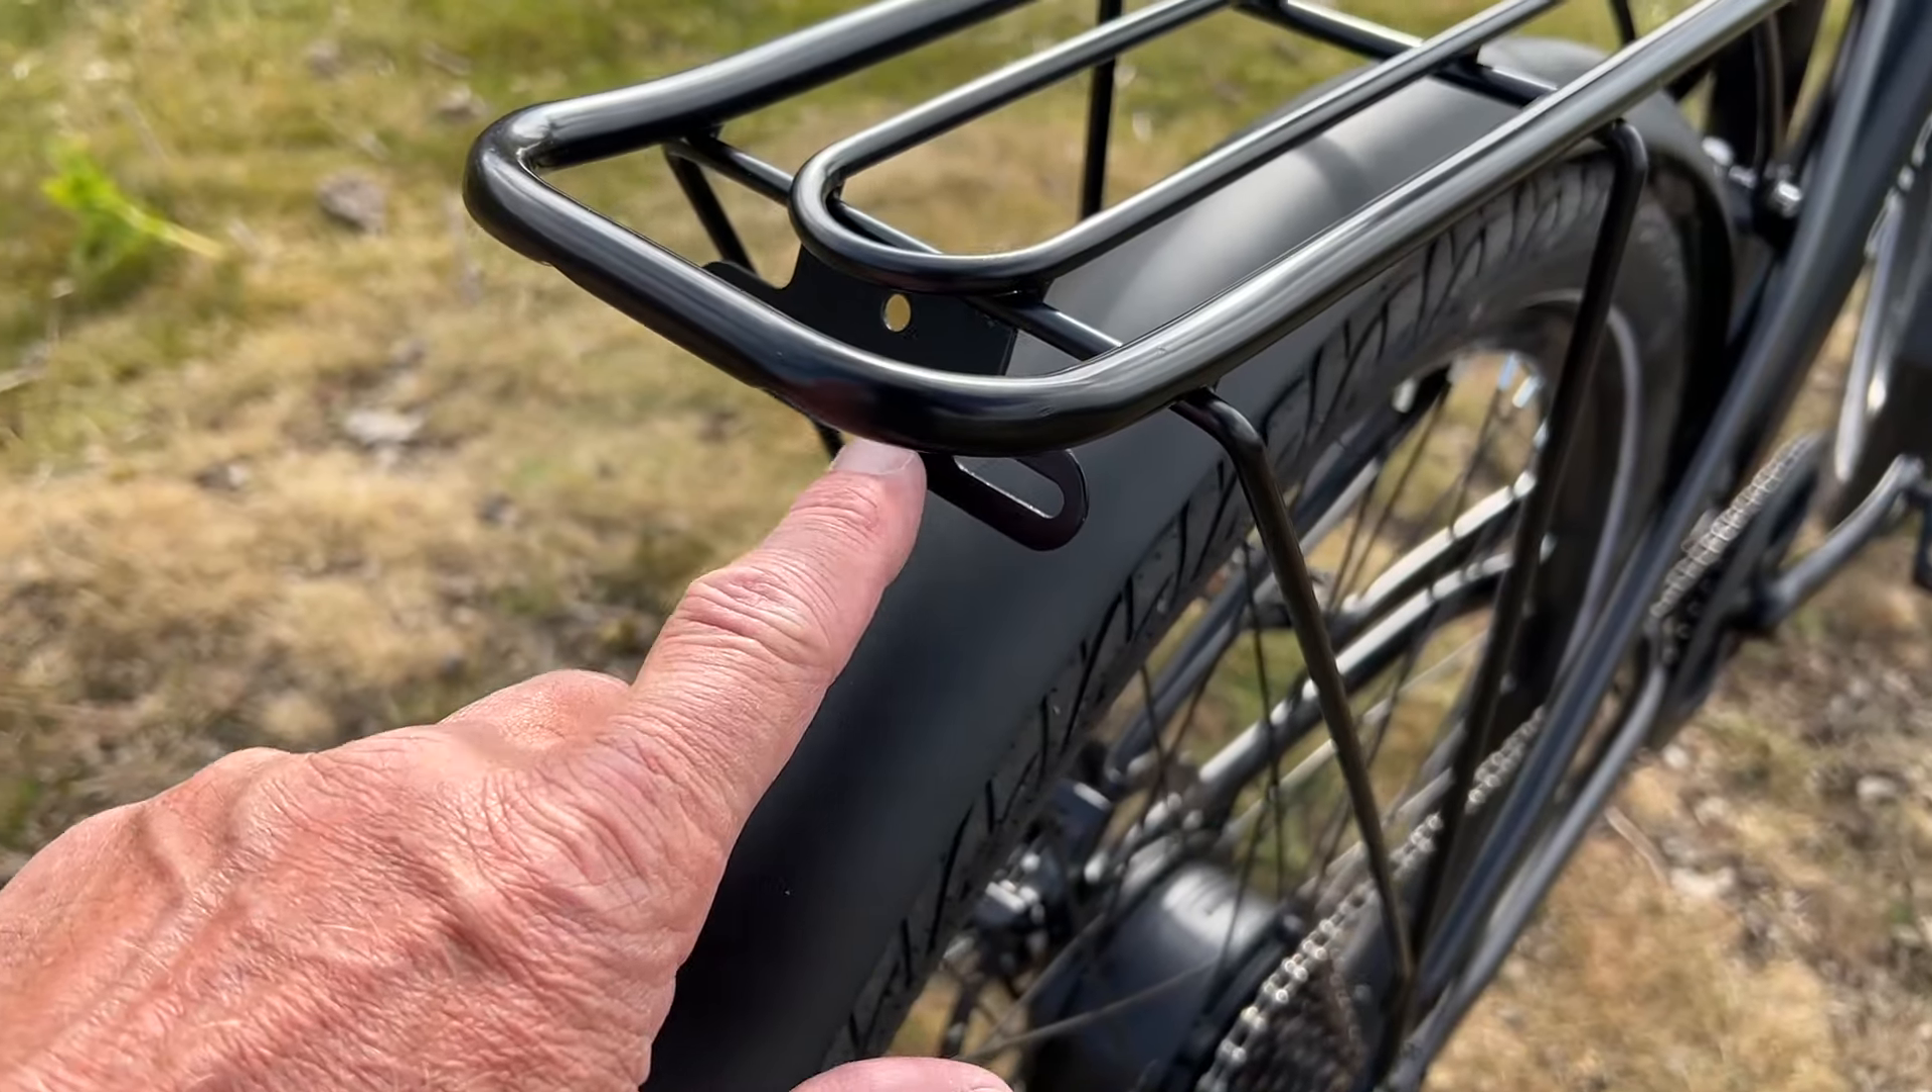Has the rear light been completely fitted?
No.